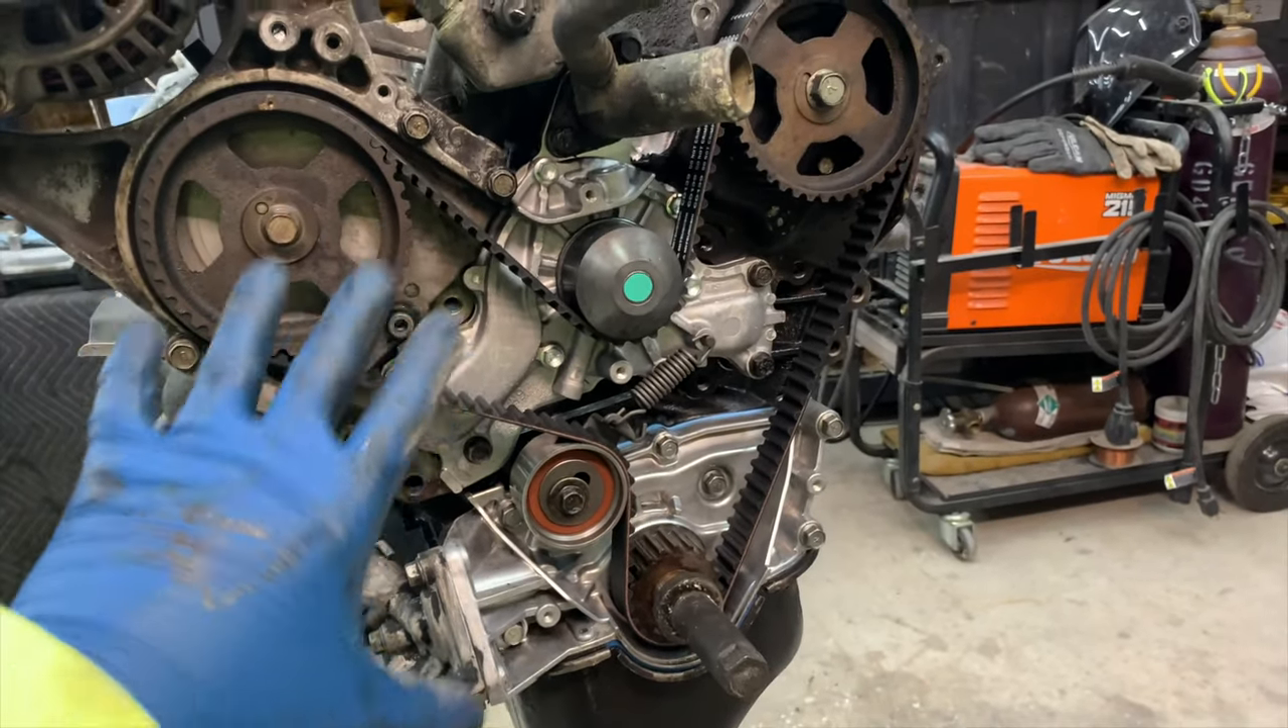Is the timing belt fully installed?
Yes.